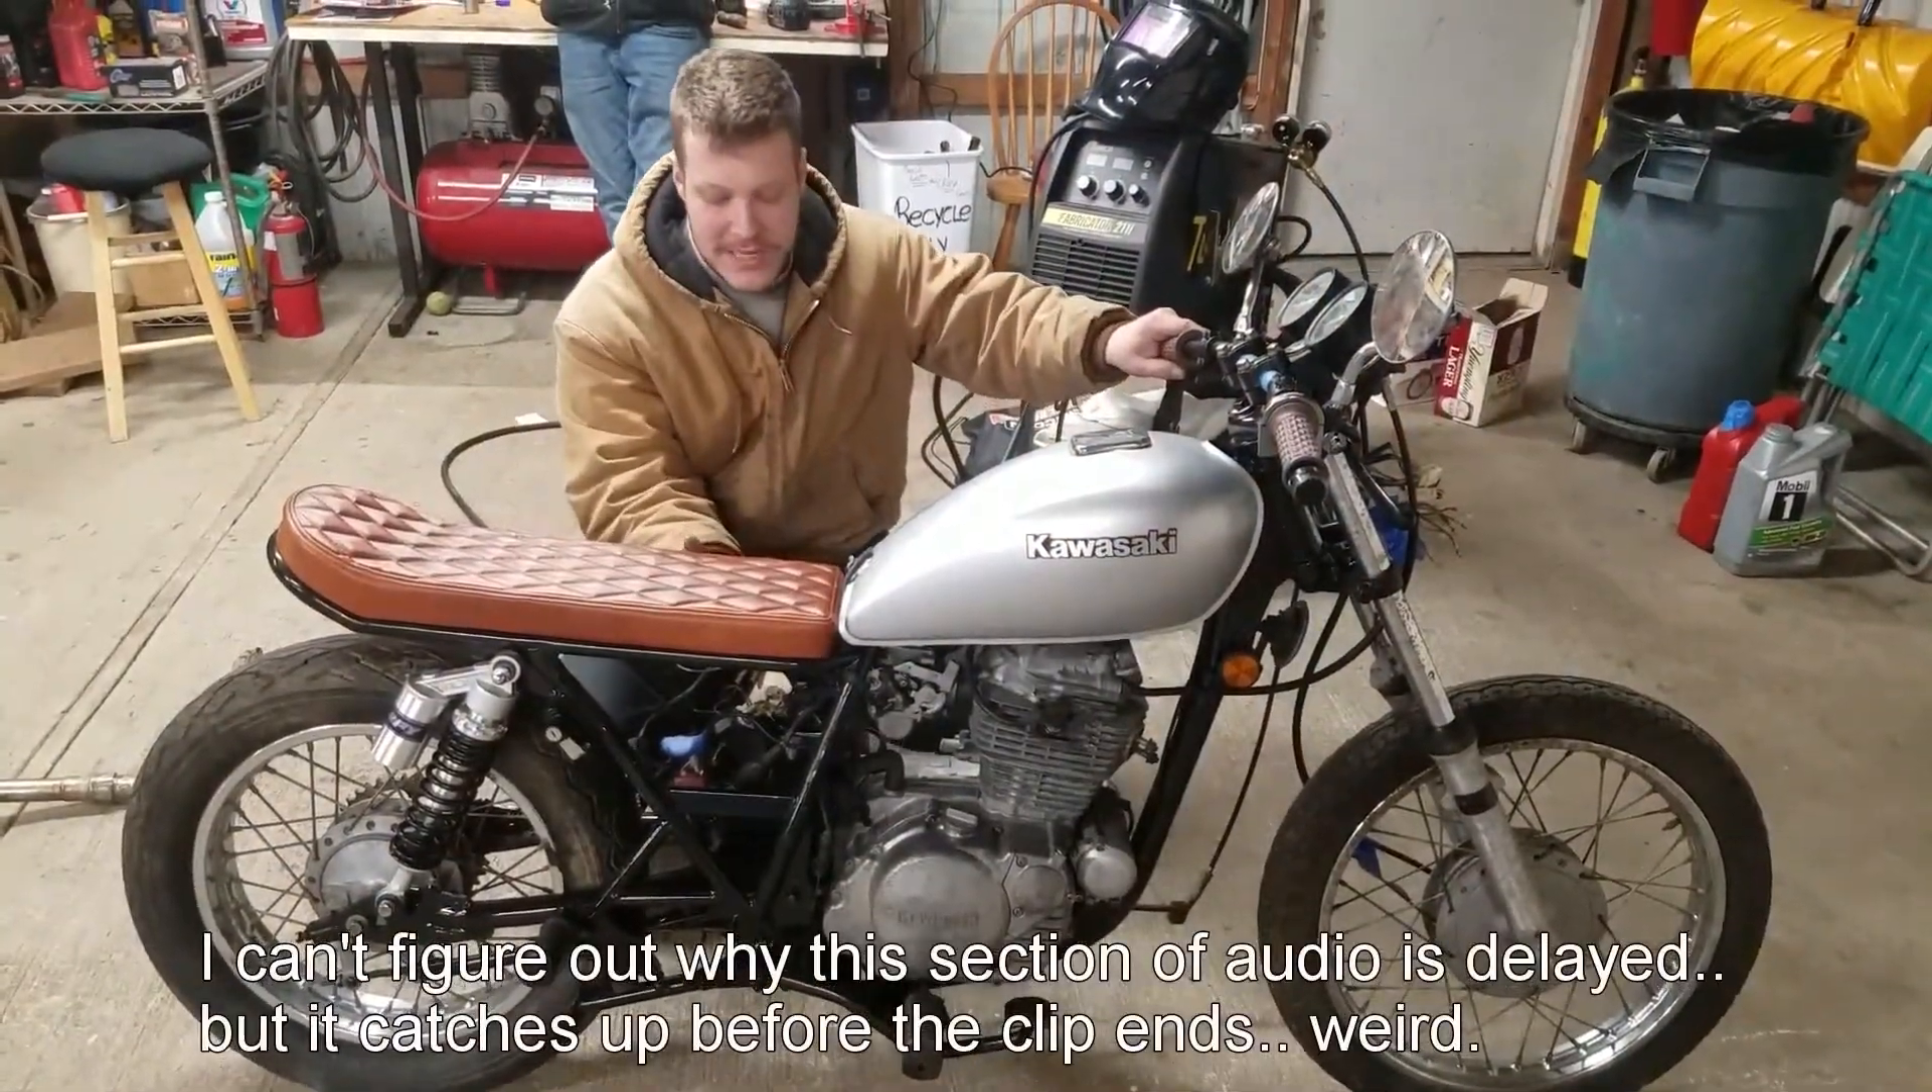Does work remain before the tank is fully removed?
Yes.